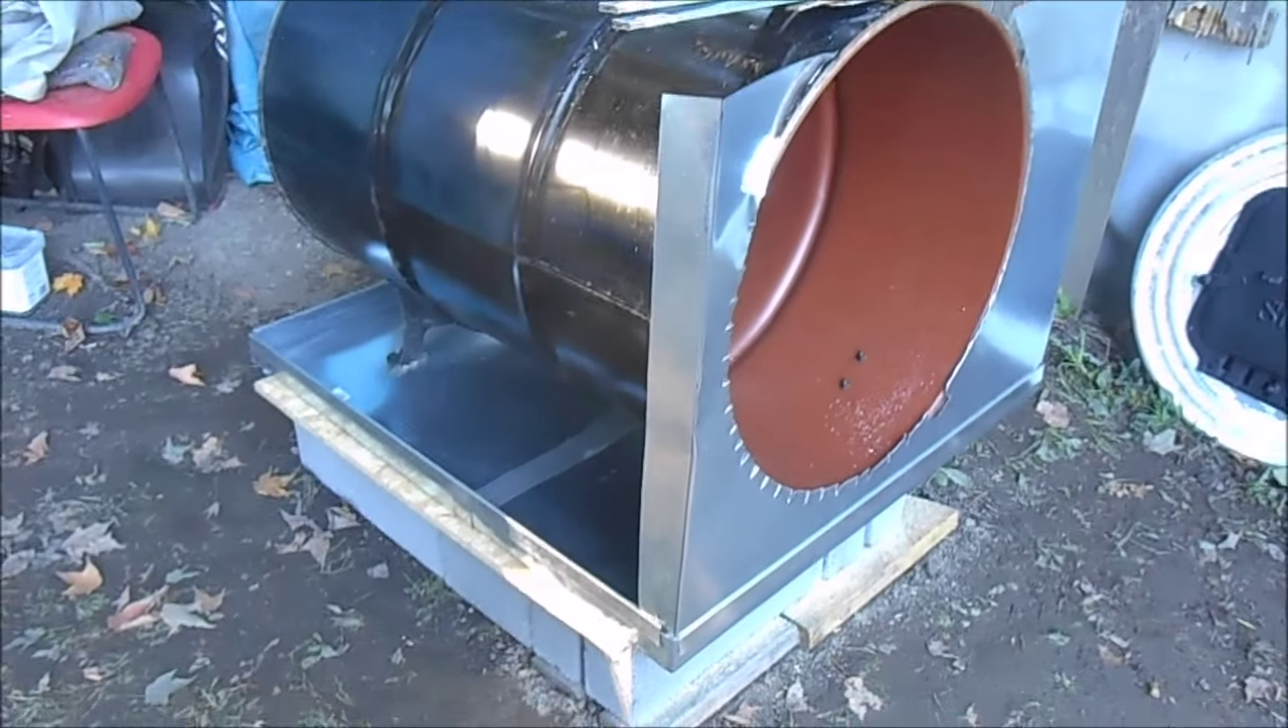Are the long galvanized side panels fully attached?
No.